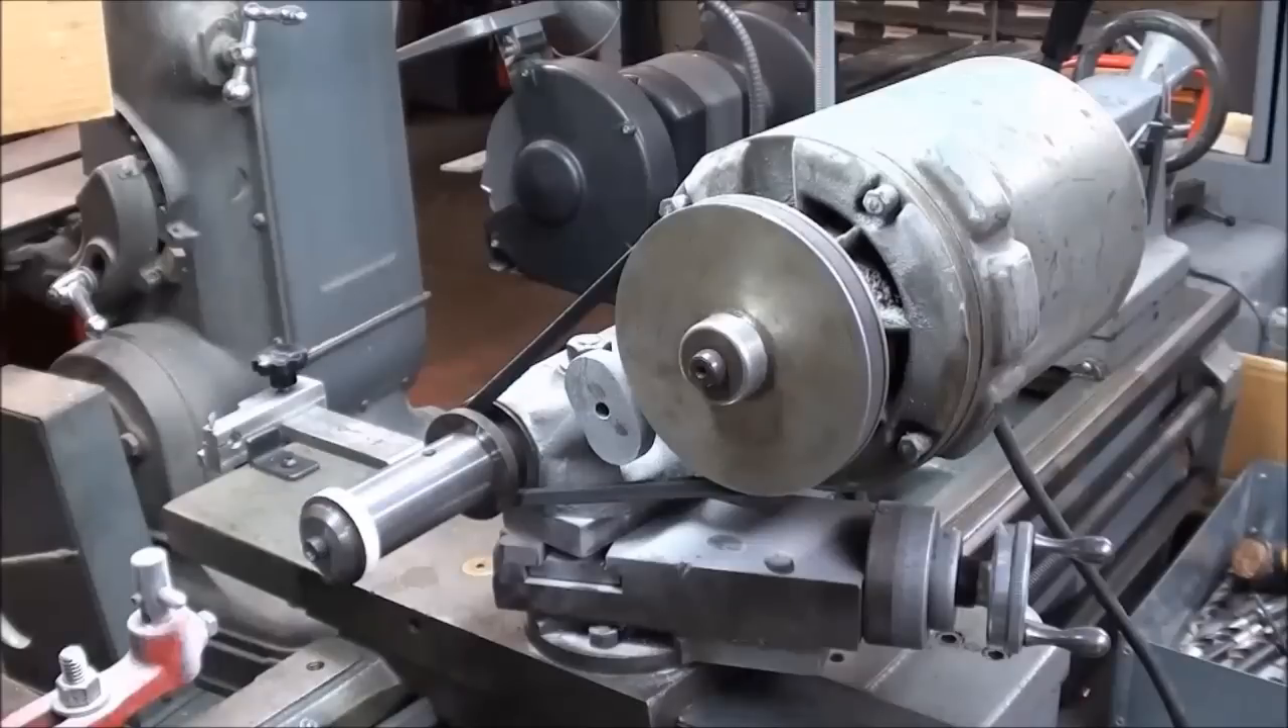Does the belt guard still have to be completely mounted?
Yes.